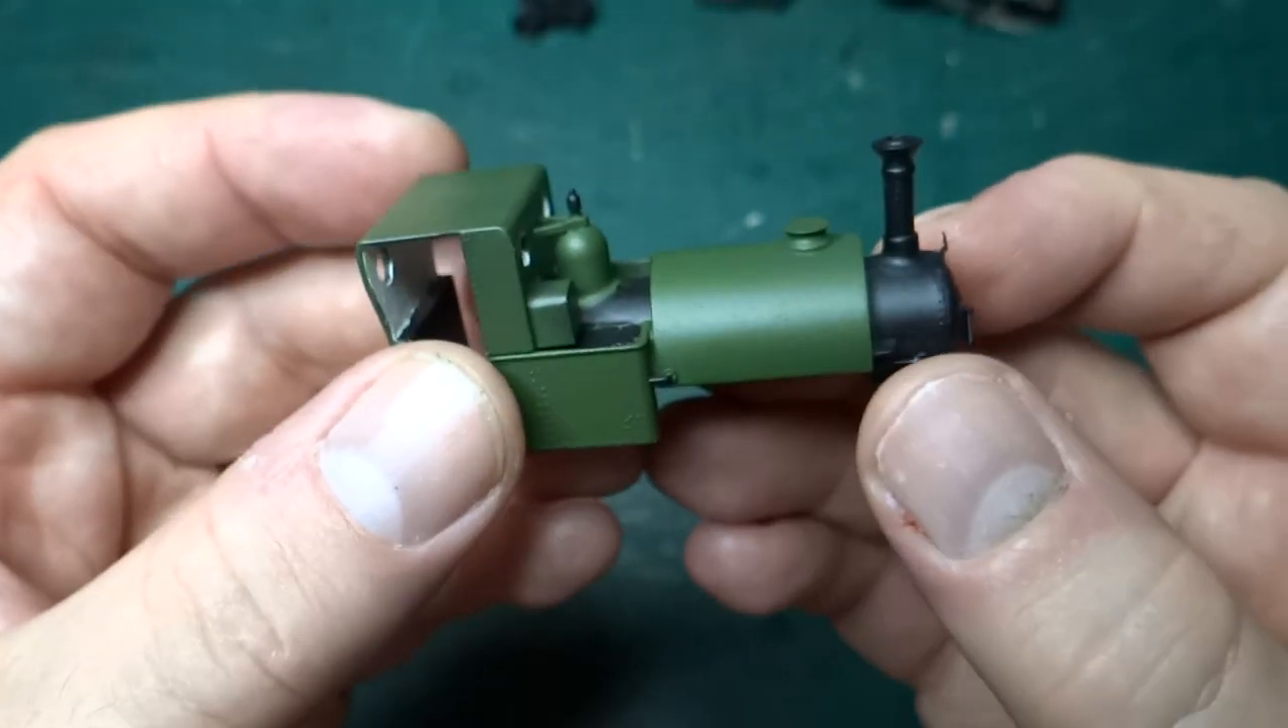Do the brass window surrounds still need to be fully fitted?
Yes.